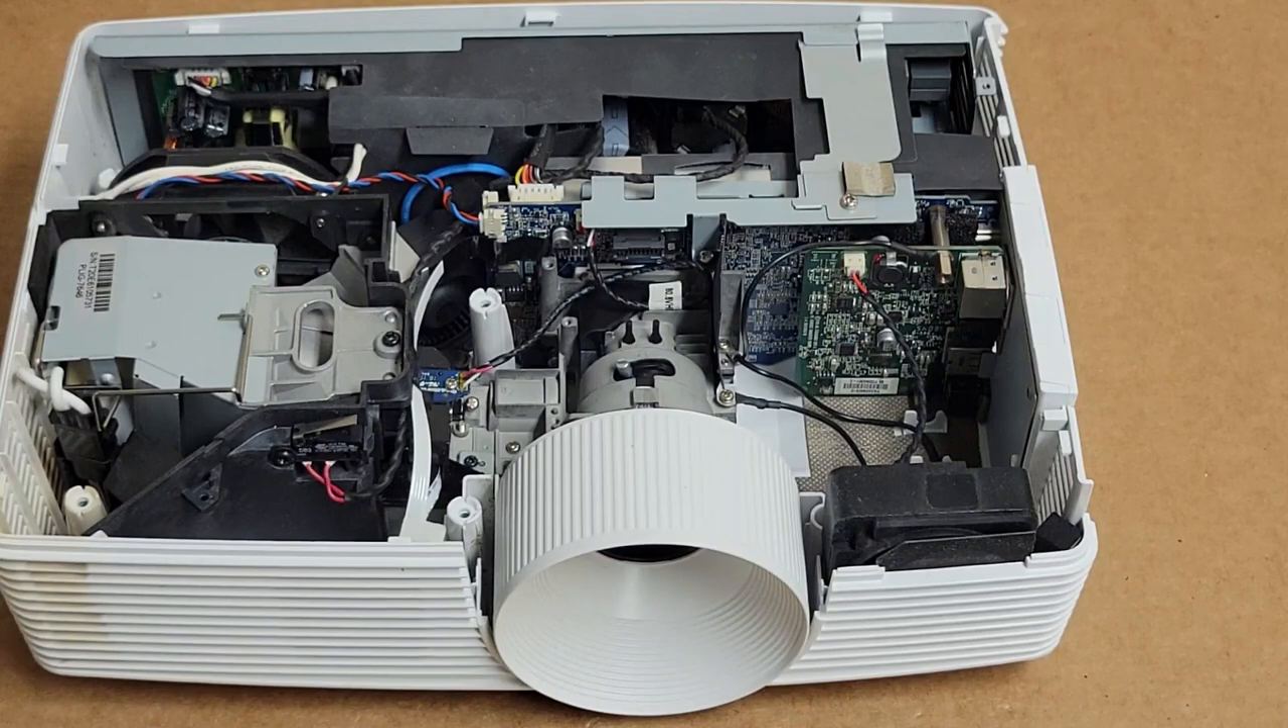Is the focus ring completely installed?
Yes.